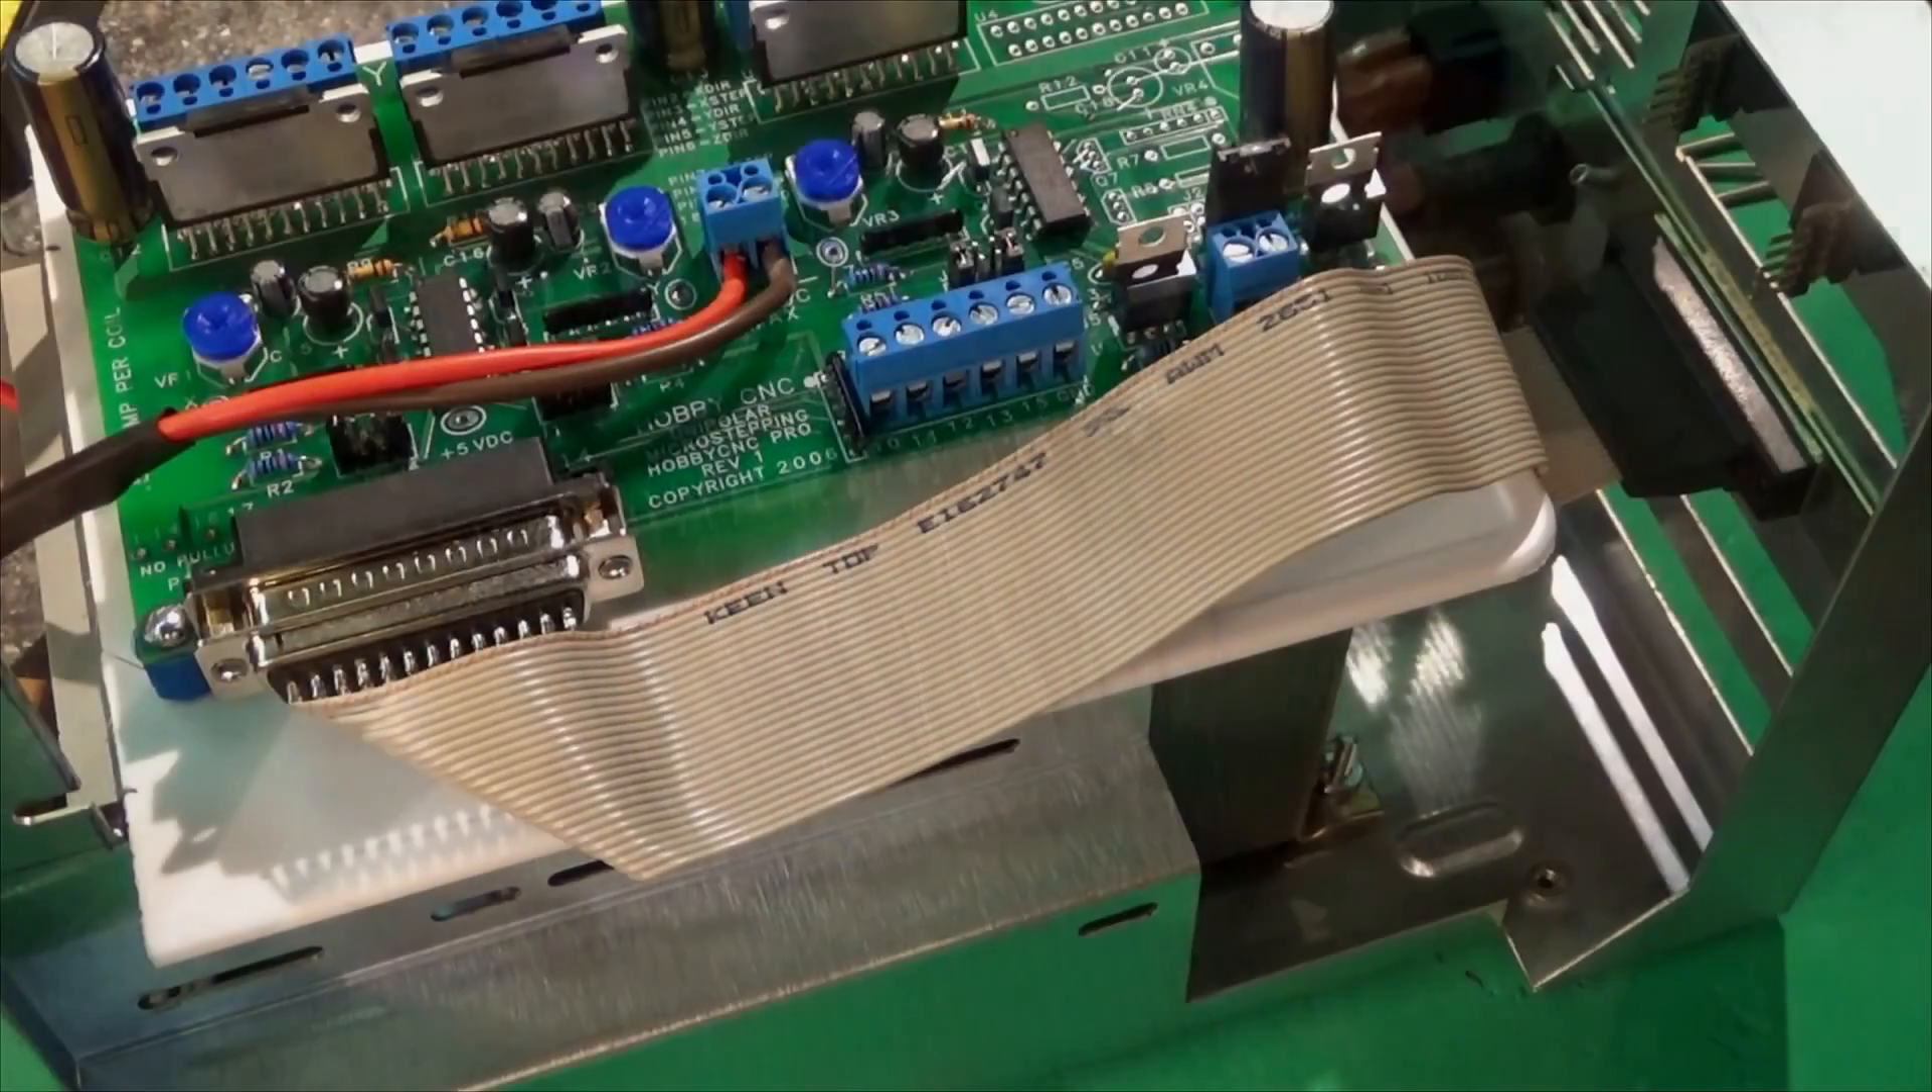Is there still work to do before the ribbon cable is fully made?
No.